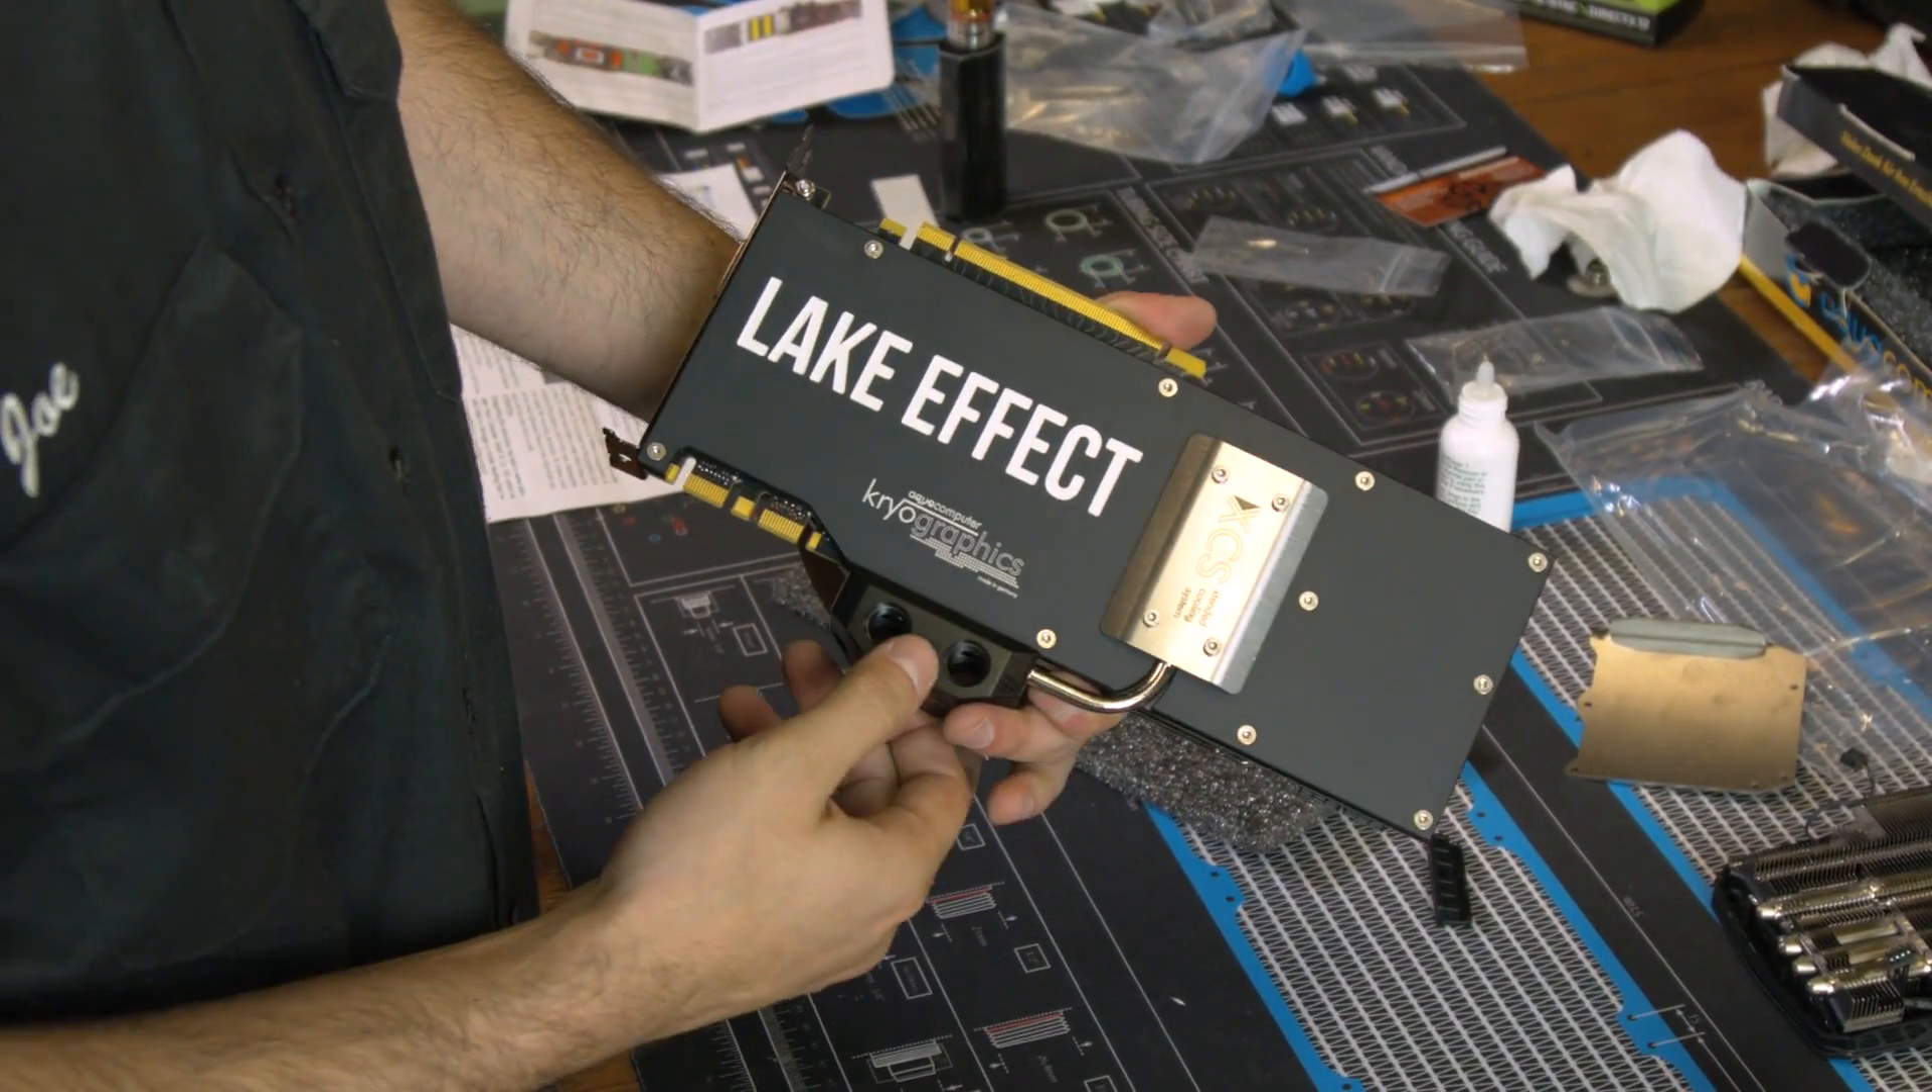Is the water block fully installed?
Yes.